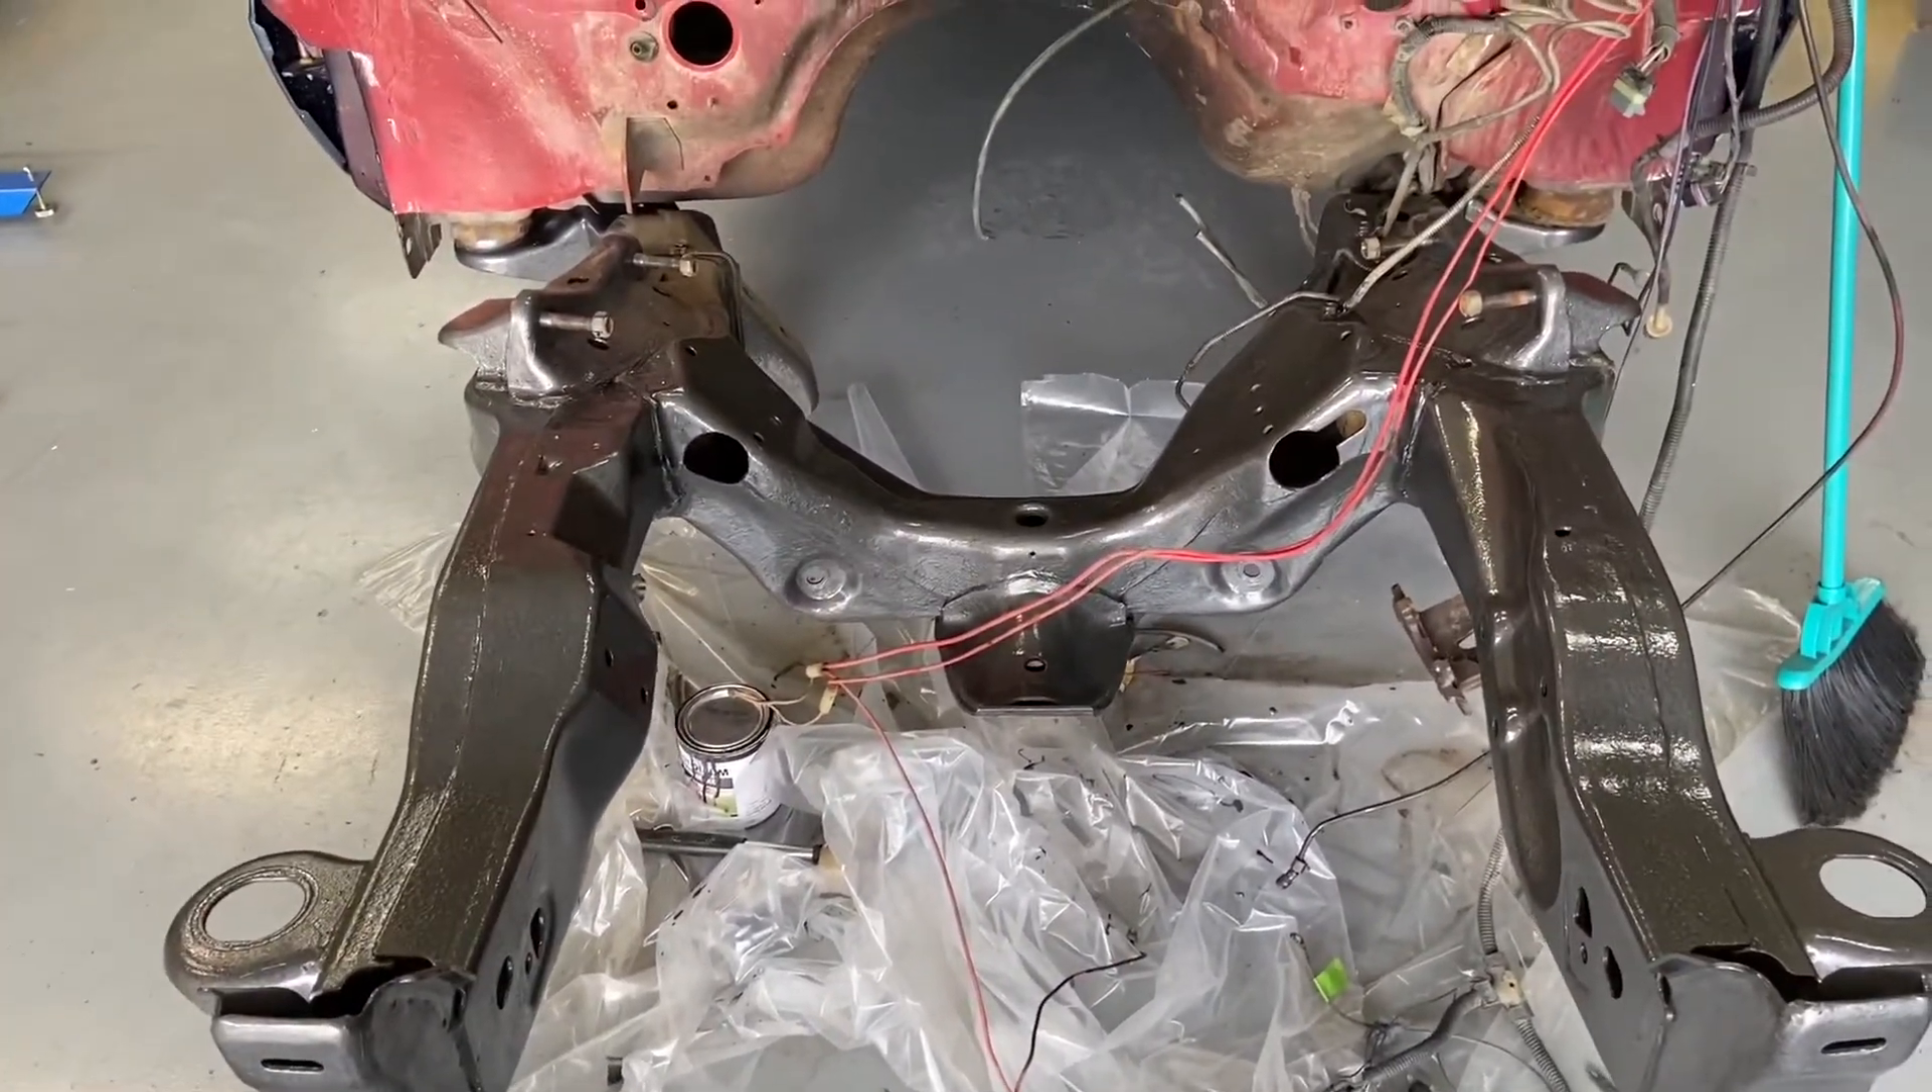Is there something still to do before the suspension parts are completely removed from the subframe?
No.